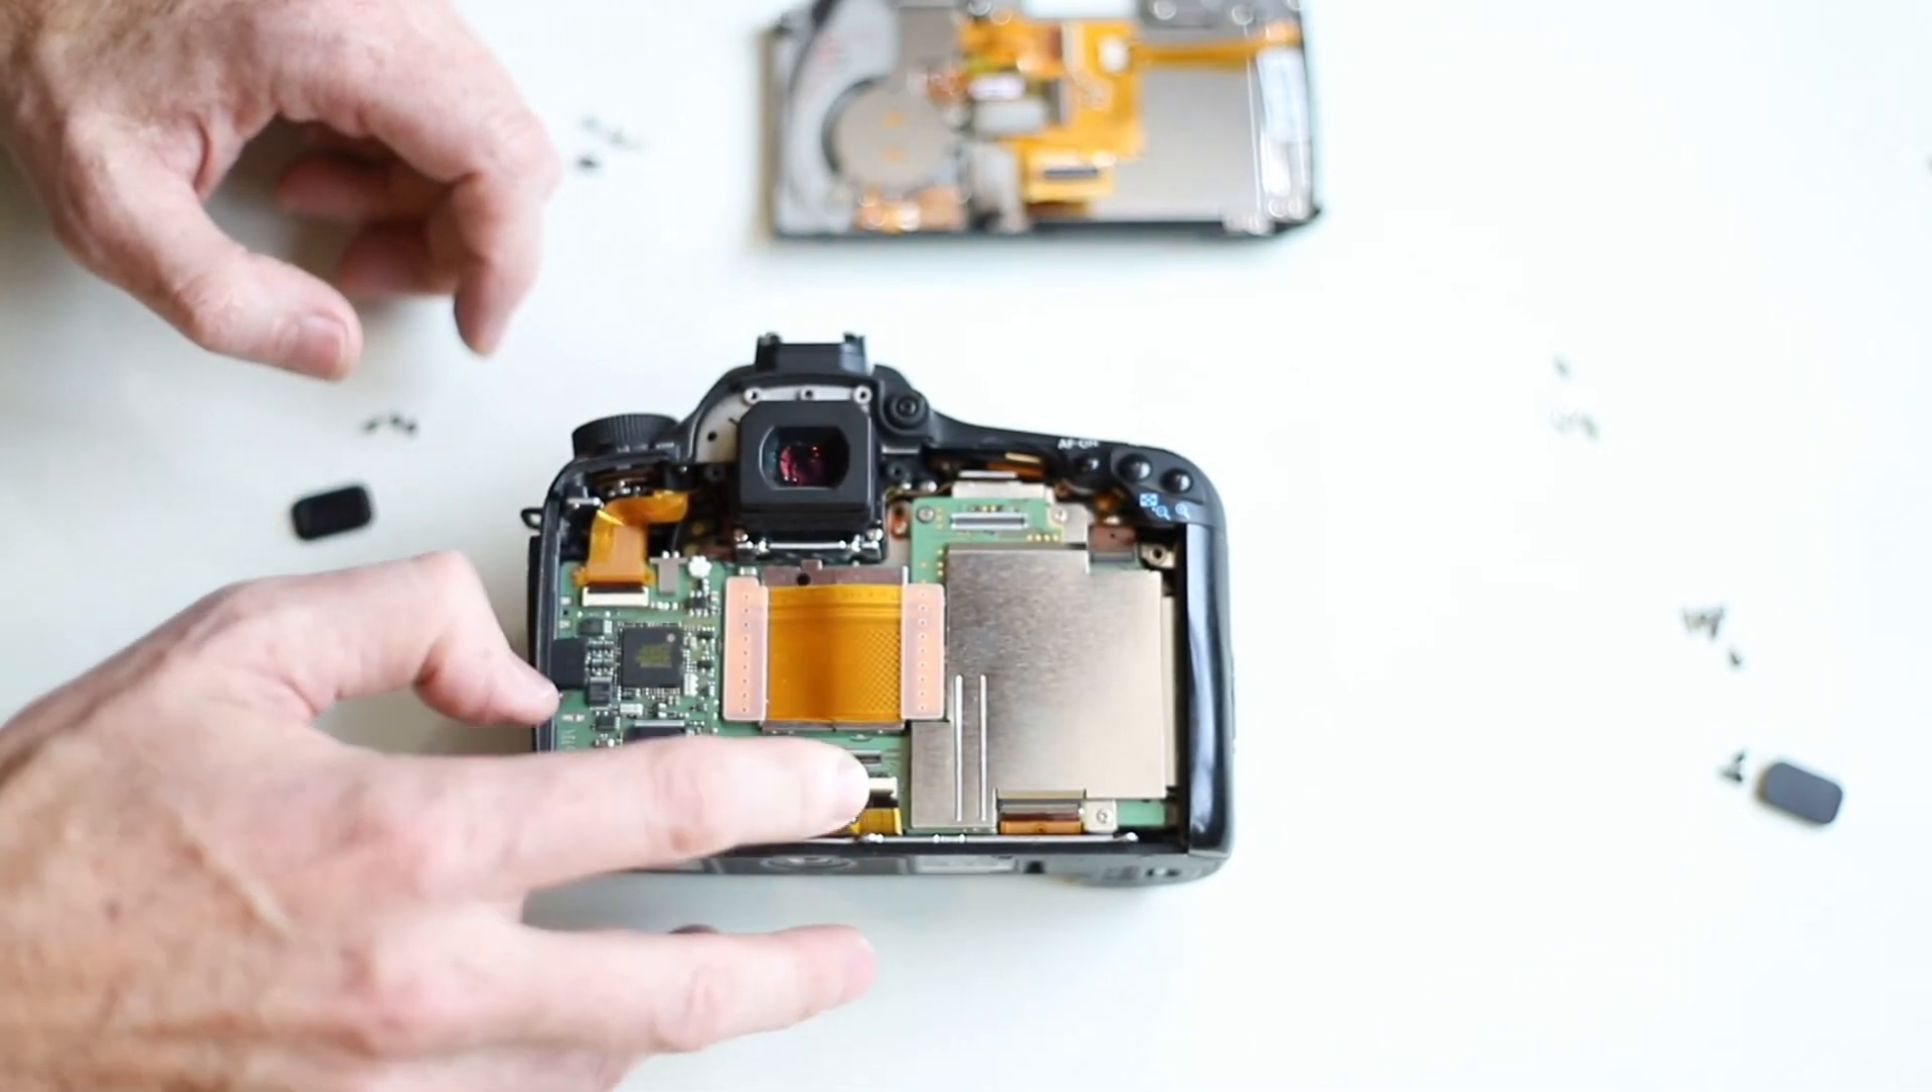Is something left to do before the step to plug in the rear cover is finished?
Yes.